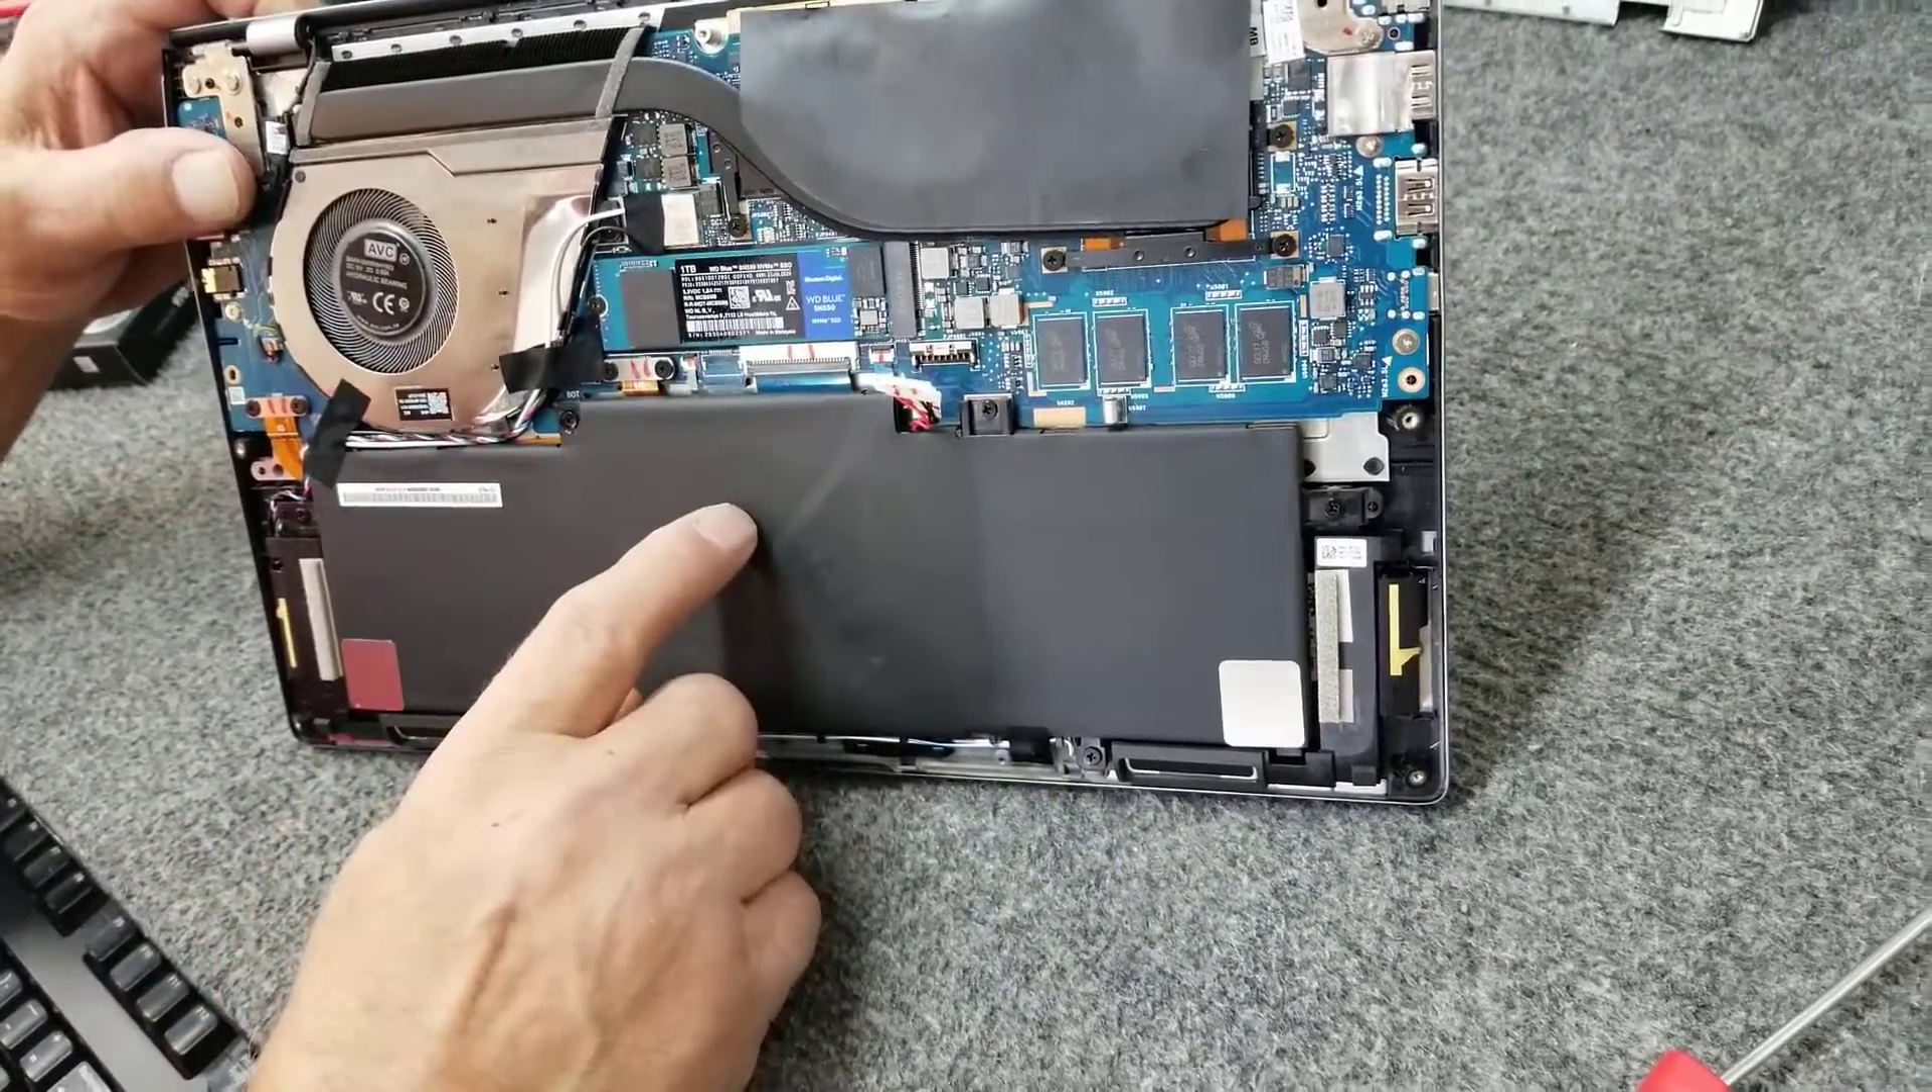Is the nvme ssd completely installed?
Yes.